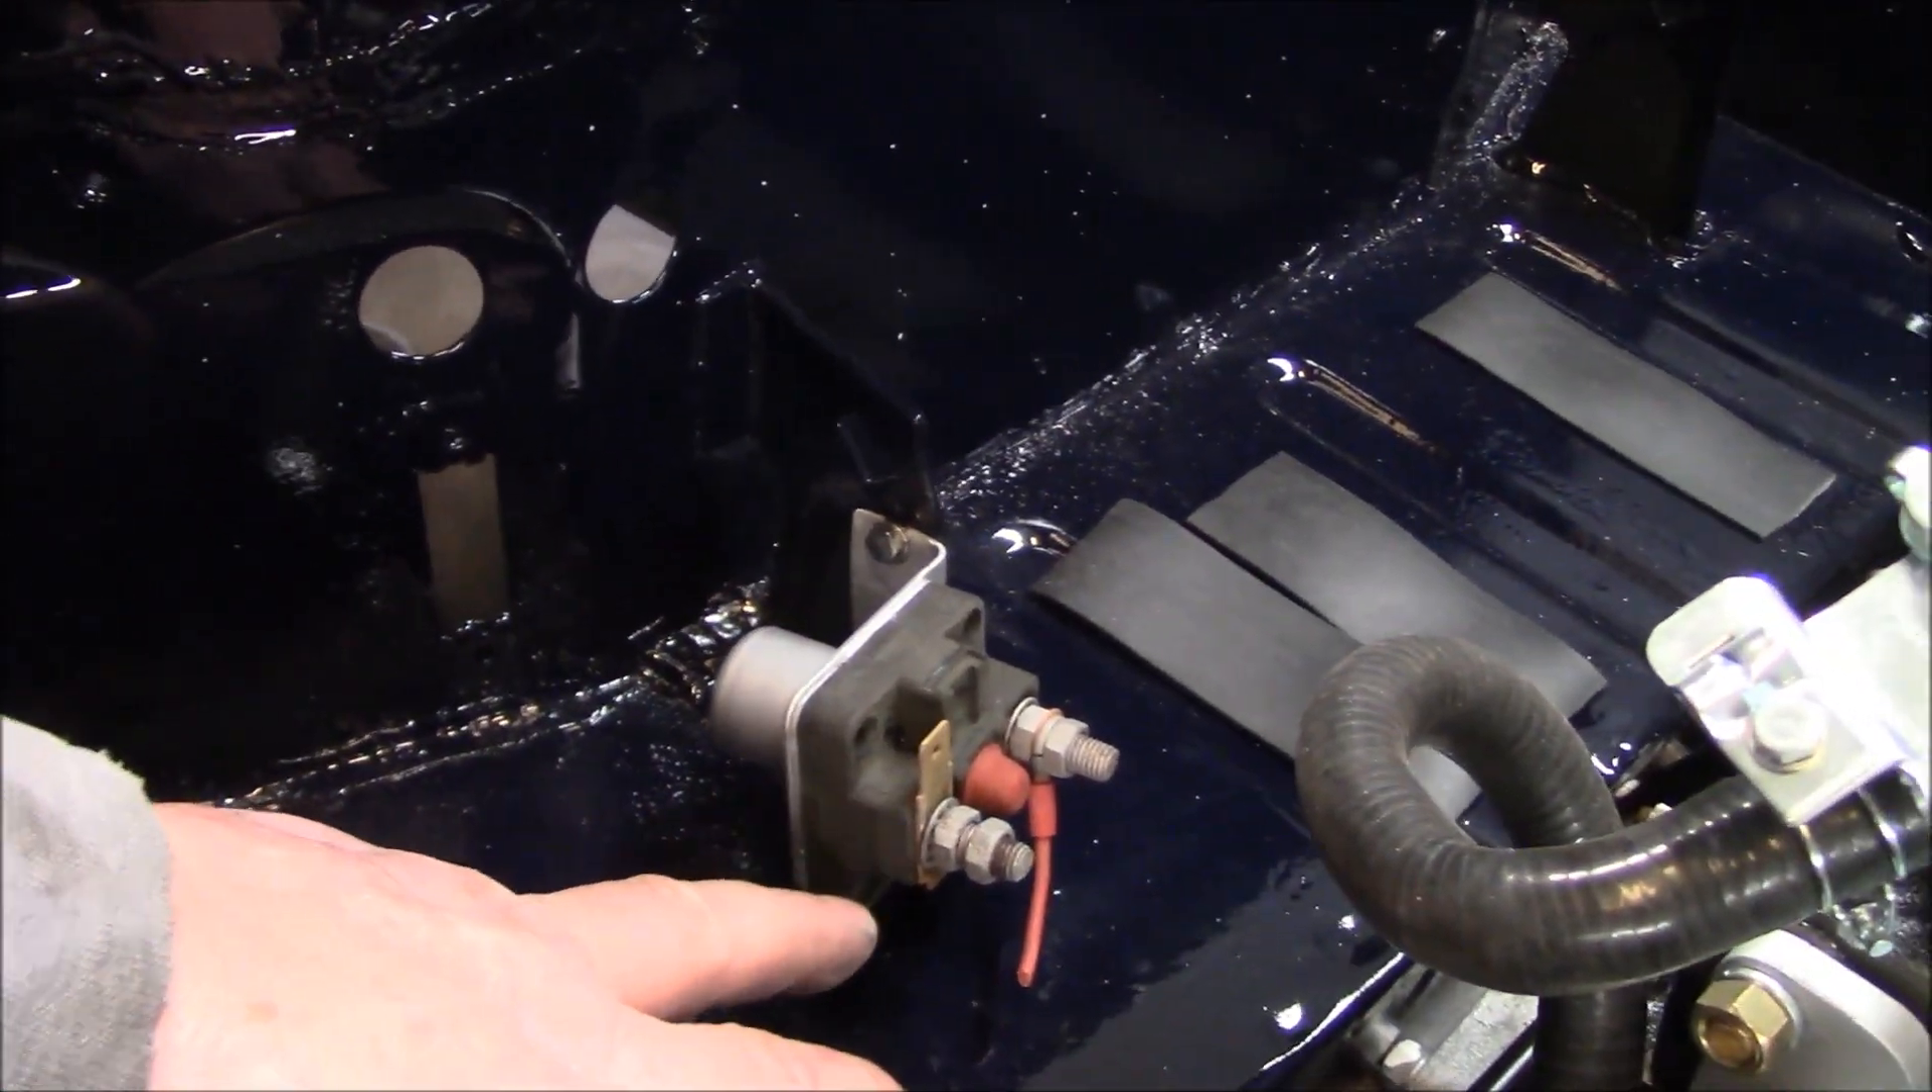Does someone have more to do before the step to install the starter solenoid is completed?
No.